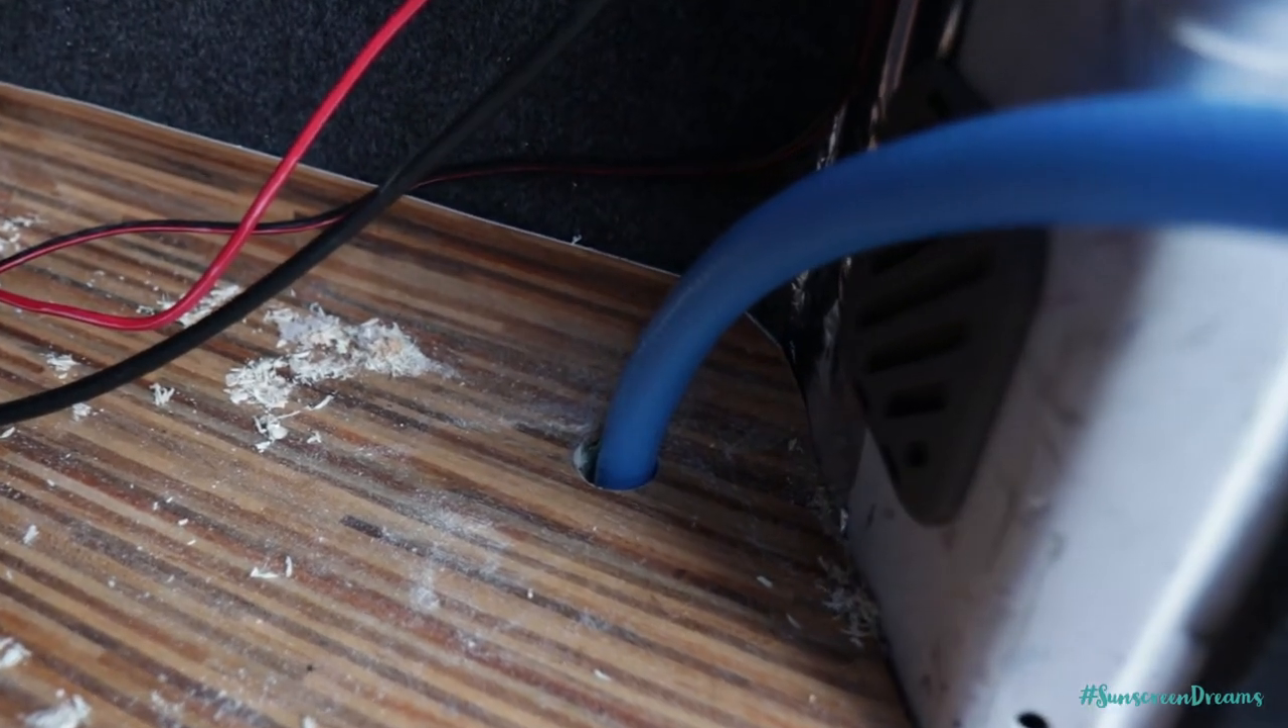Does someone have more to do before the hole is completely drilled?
No.